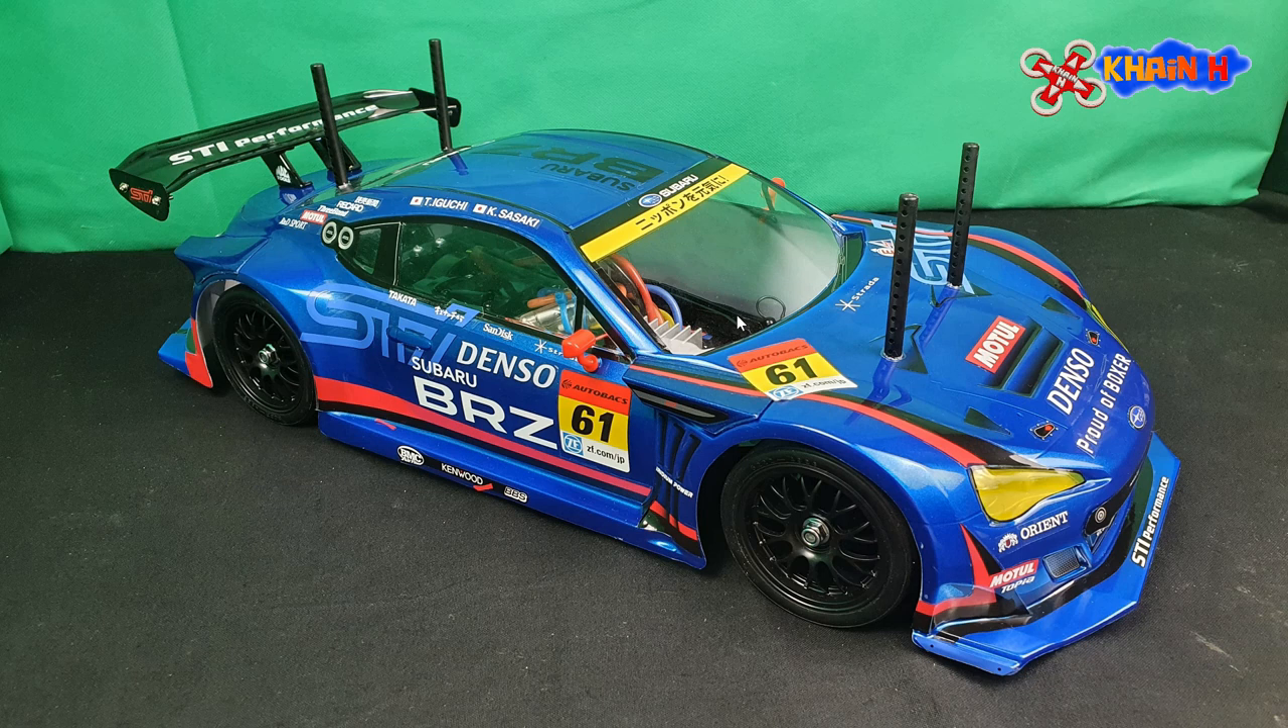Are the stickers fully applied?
Yes.